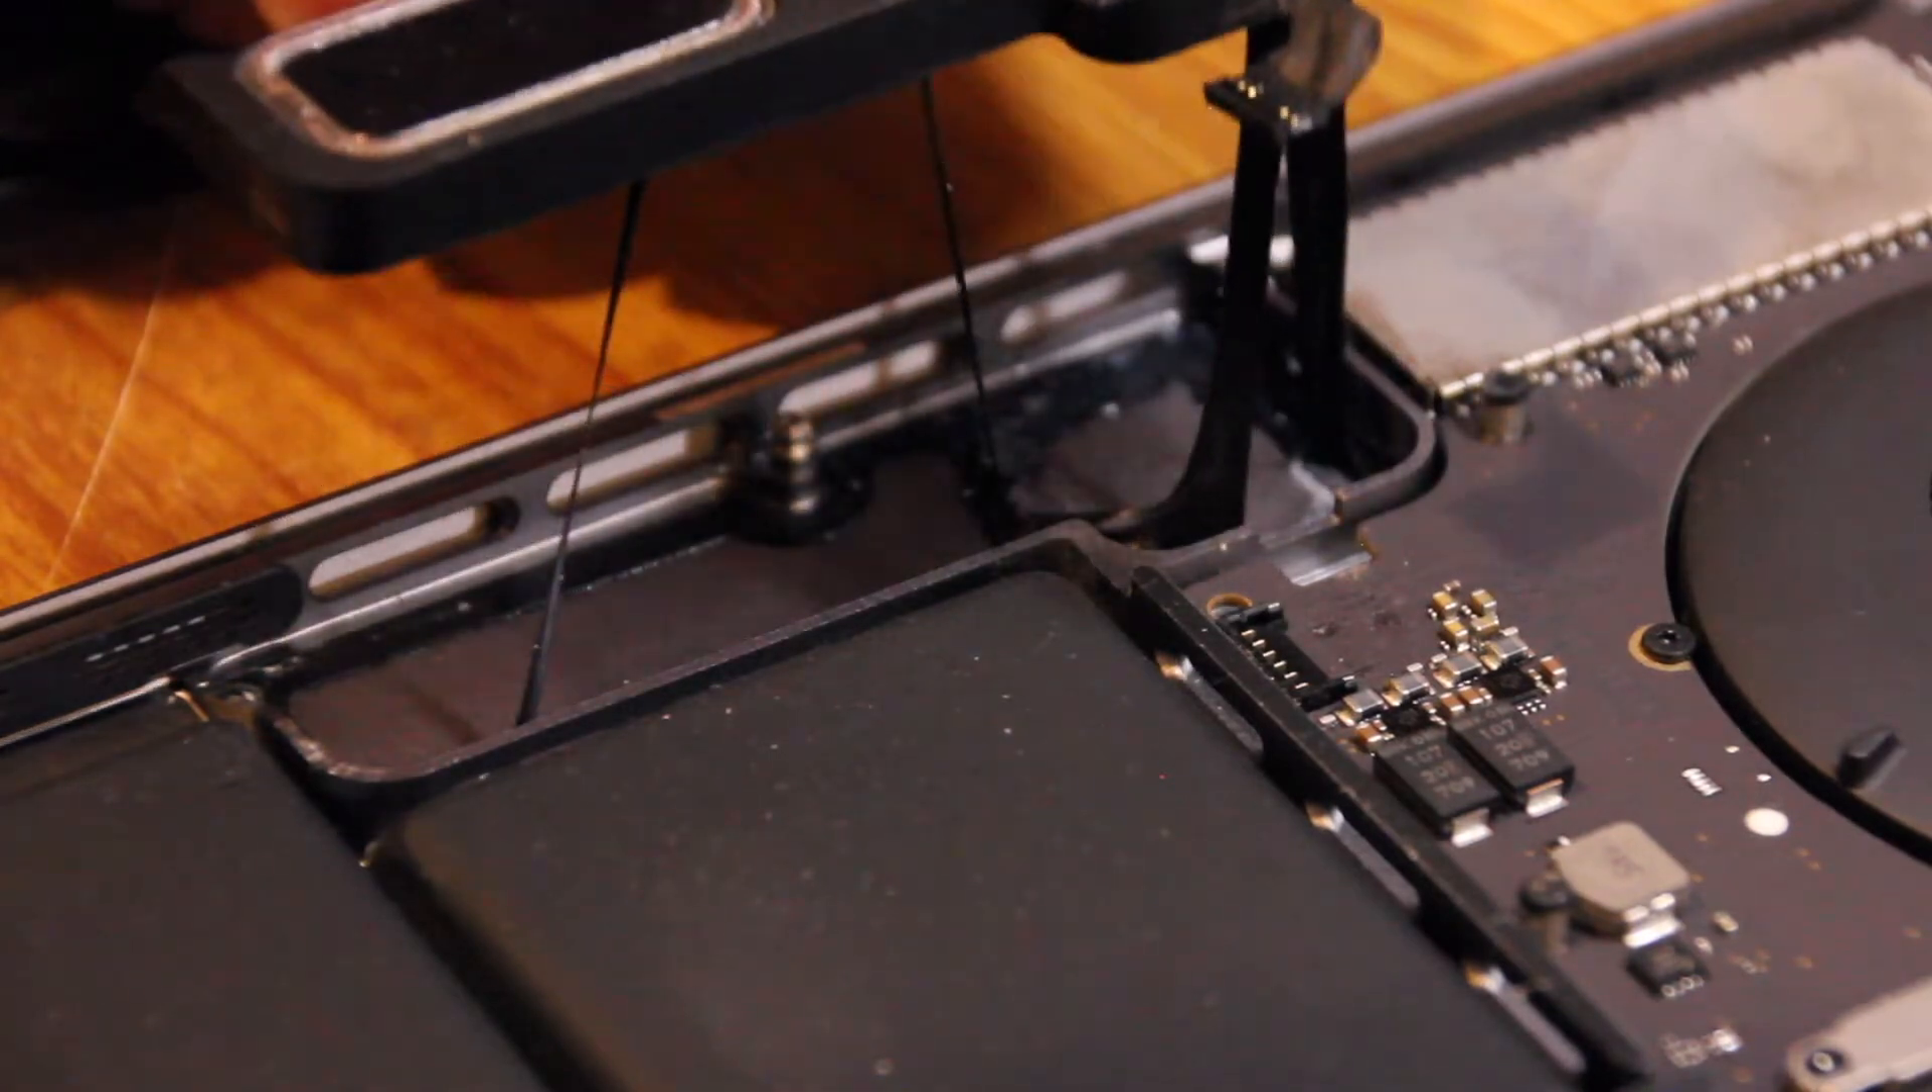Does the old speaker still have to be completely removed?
Yes.